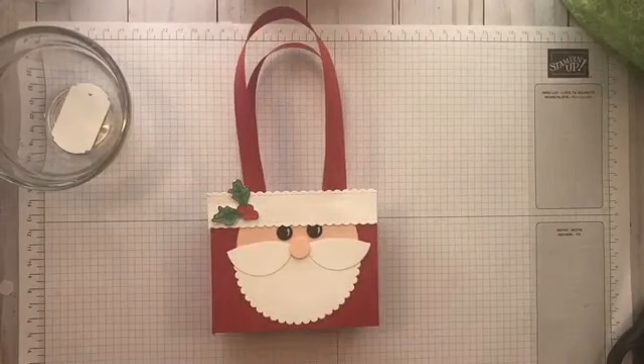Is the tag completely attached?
No.